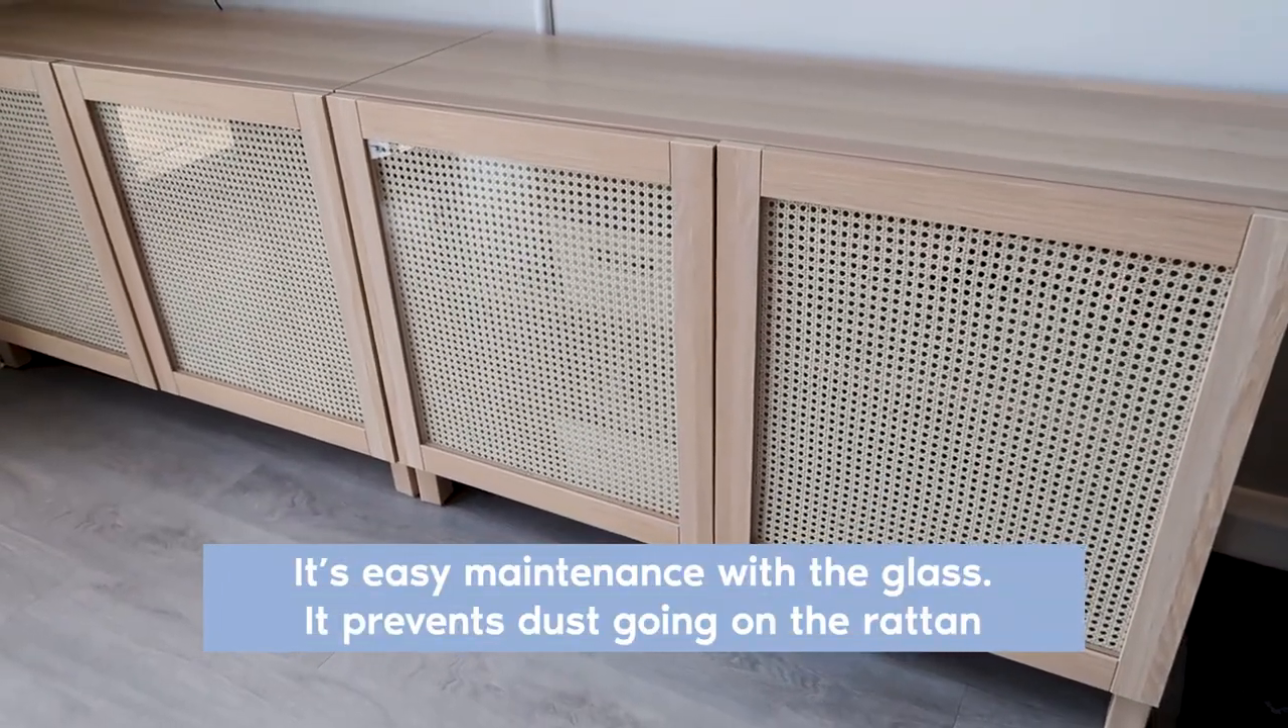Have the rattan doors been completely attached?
Yes.